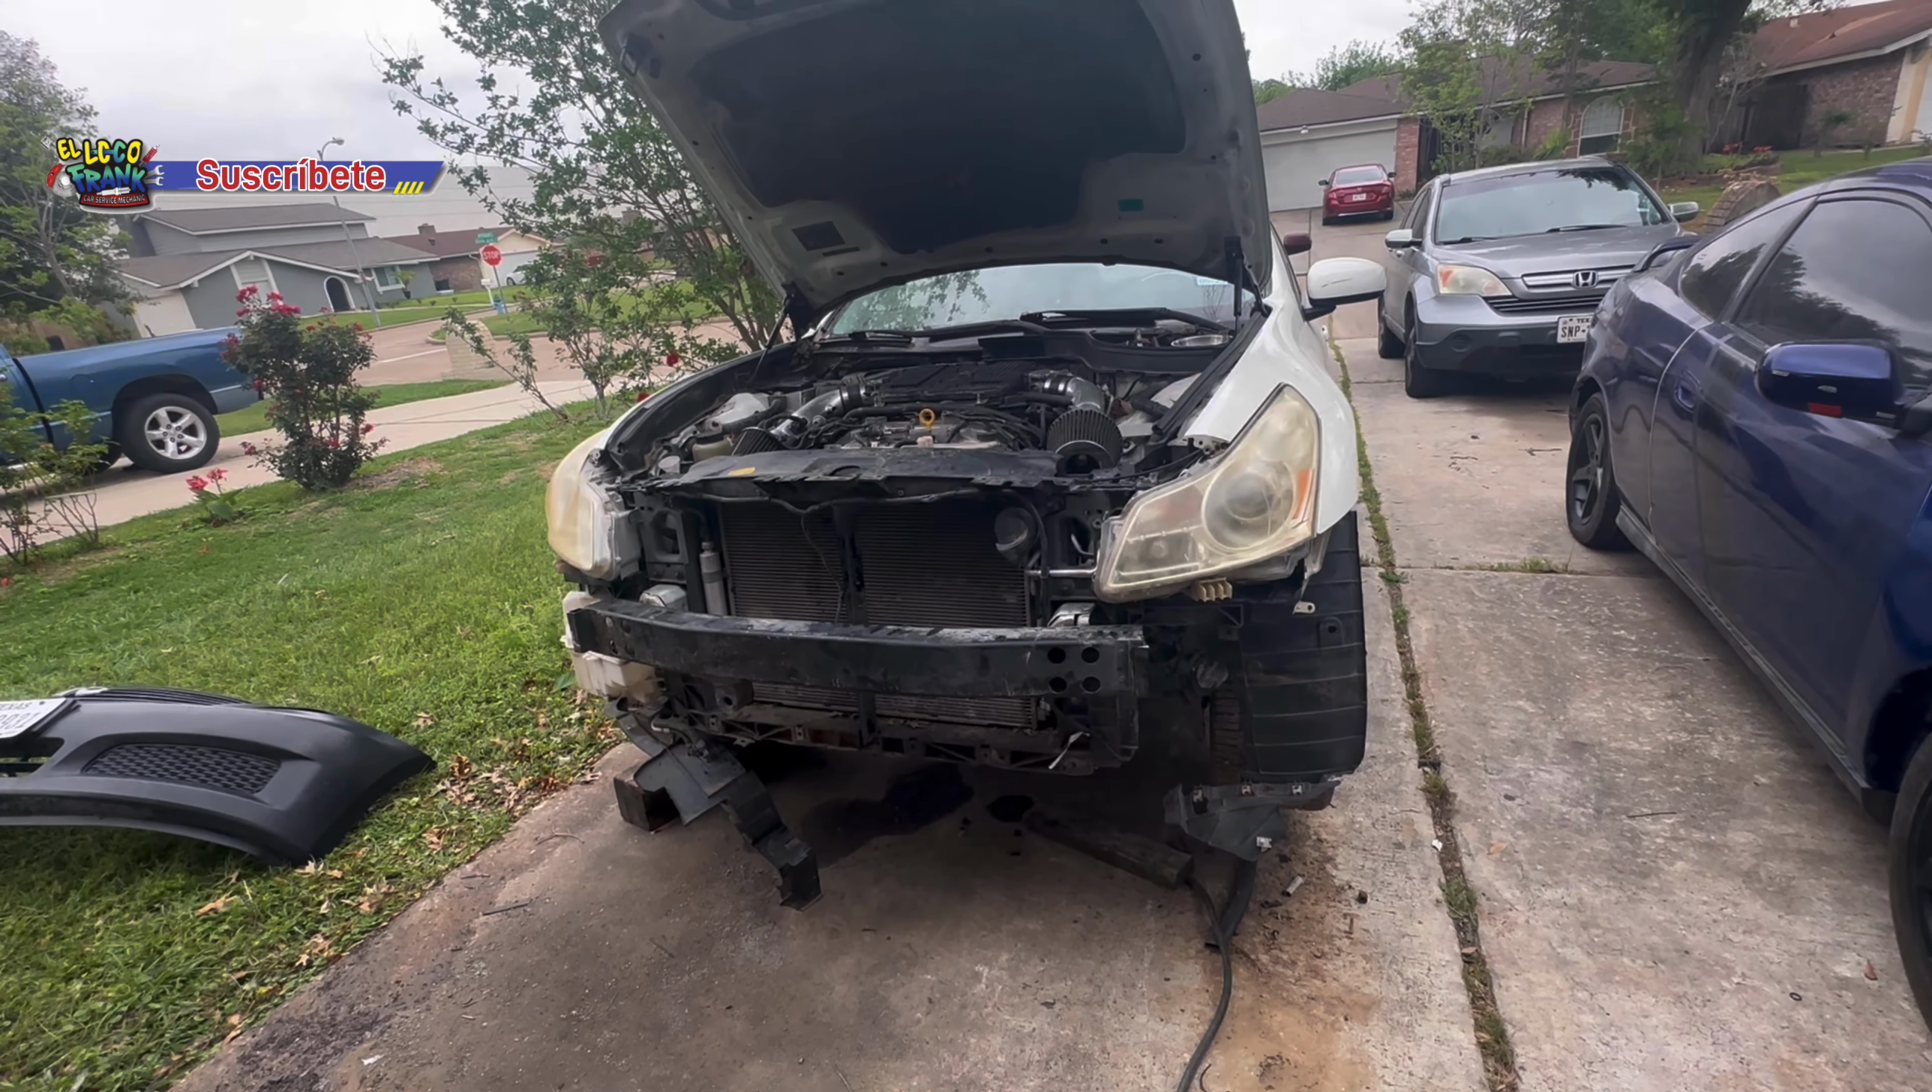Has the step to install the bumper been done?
No.